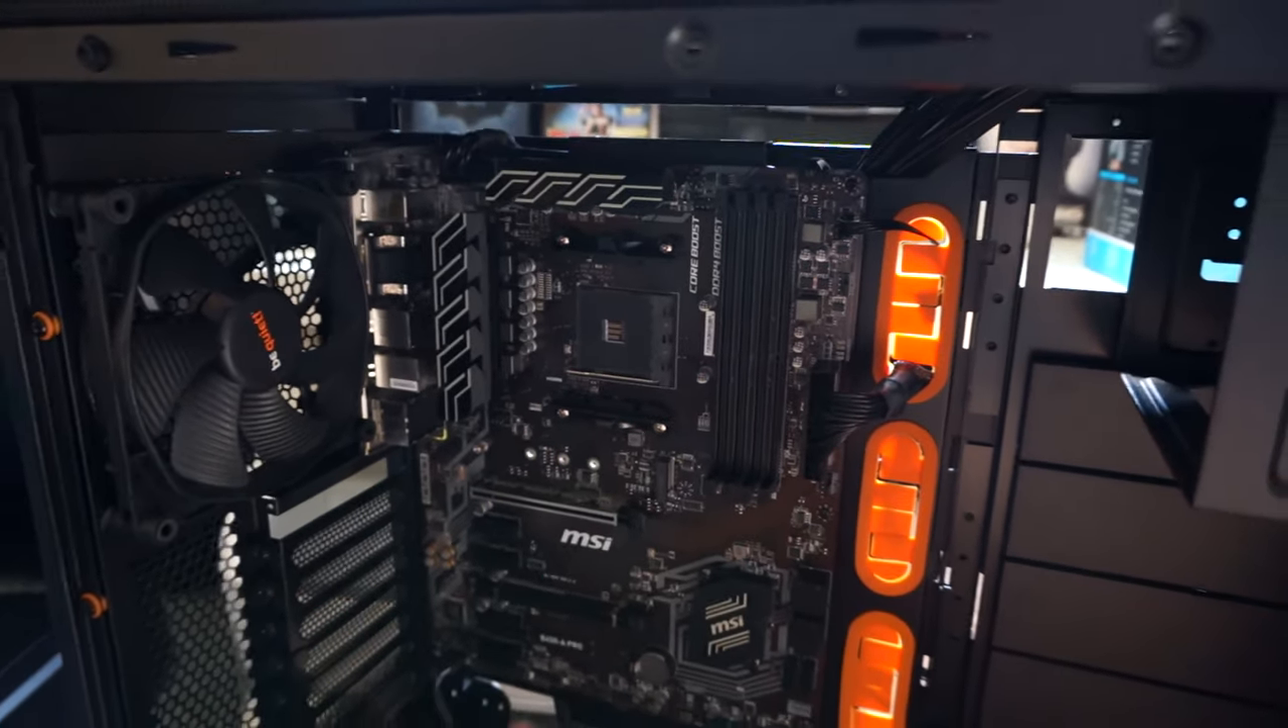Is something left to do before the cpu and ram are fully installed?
Yes.